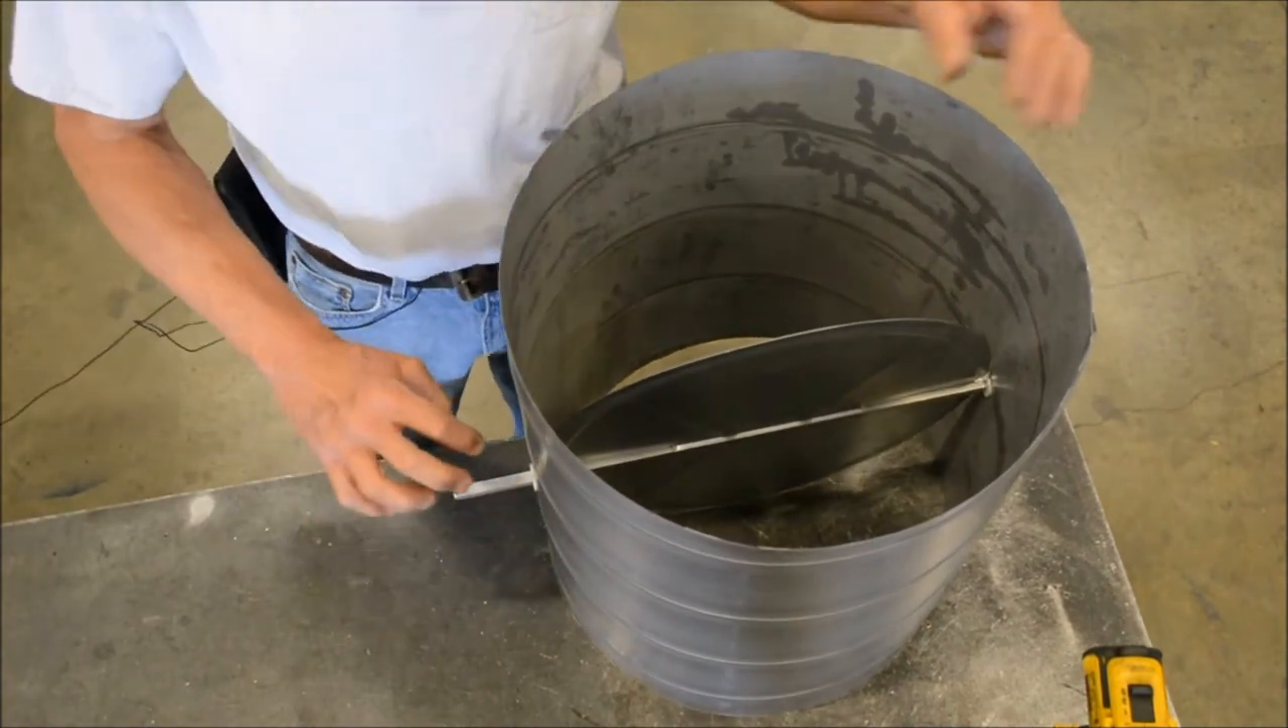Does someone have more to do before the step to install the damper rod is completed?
No.